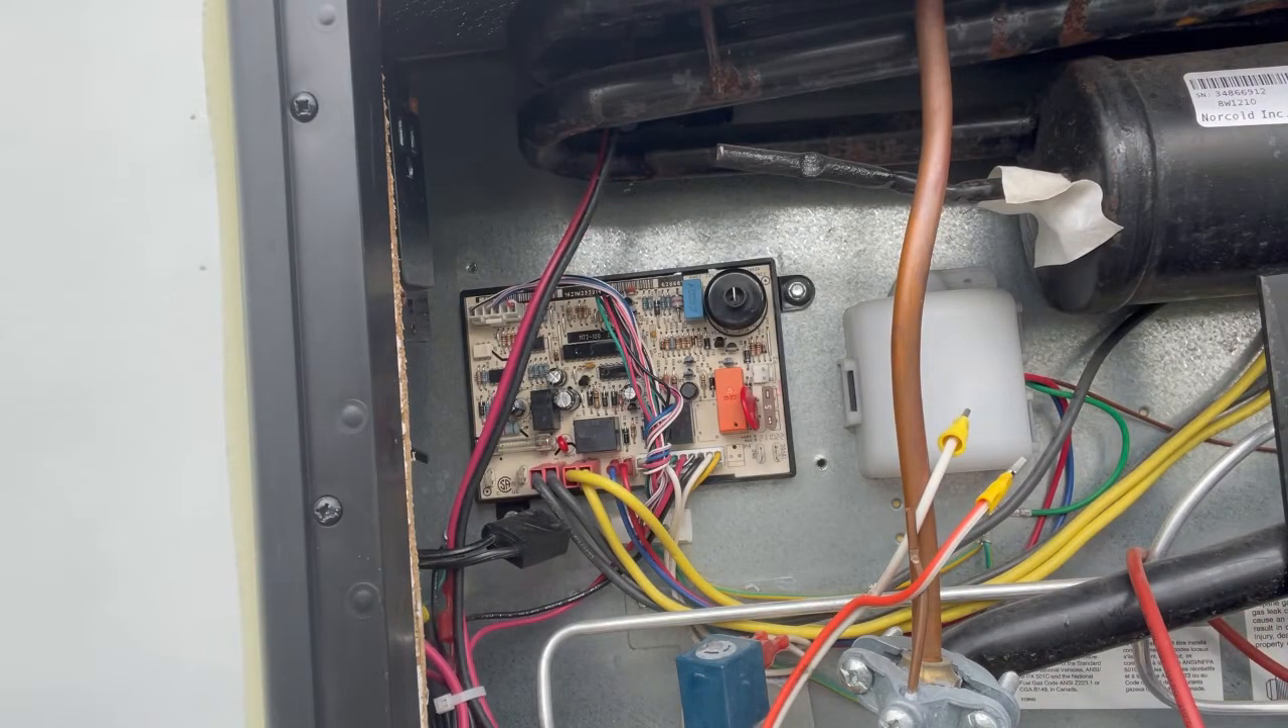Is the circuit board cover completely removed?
Yes.